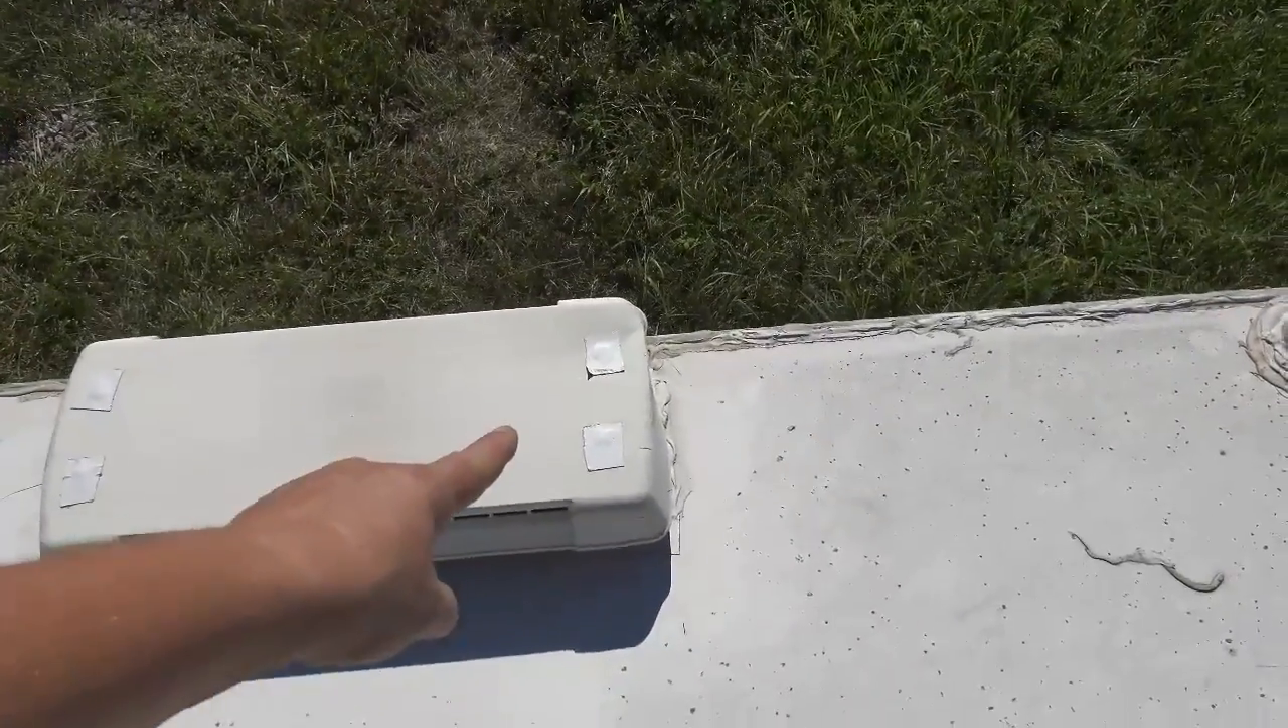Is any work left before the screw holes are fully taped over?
No.